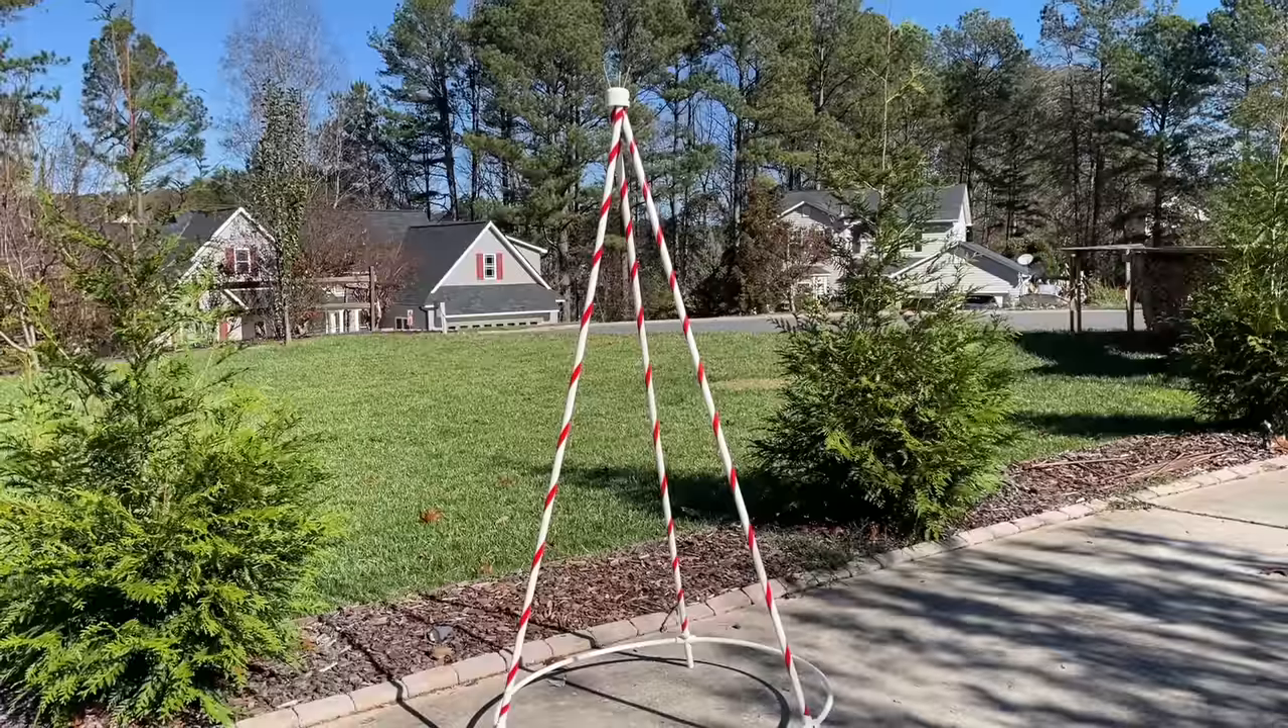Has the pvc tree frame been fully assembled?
Yes.